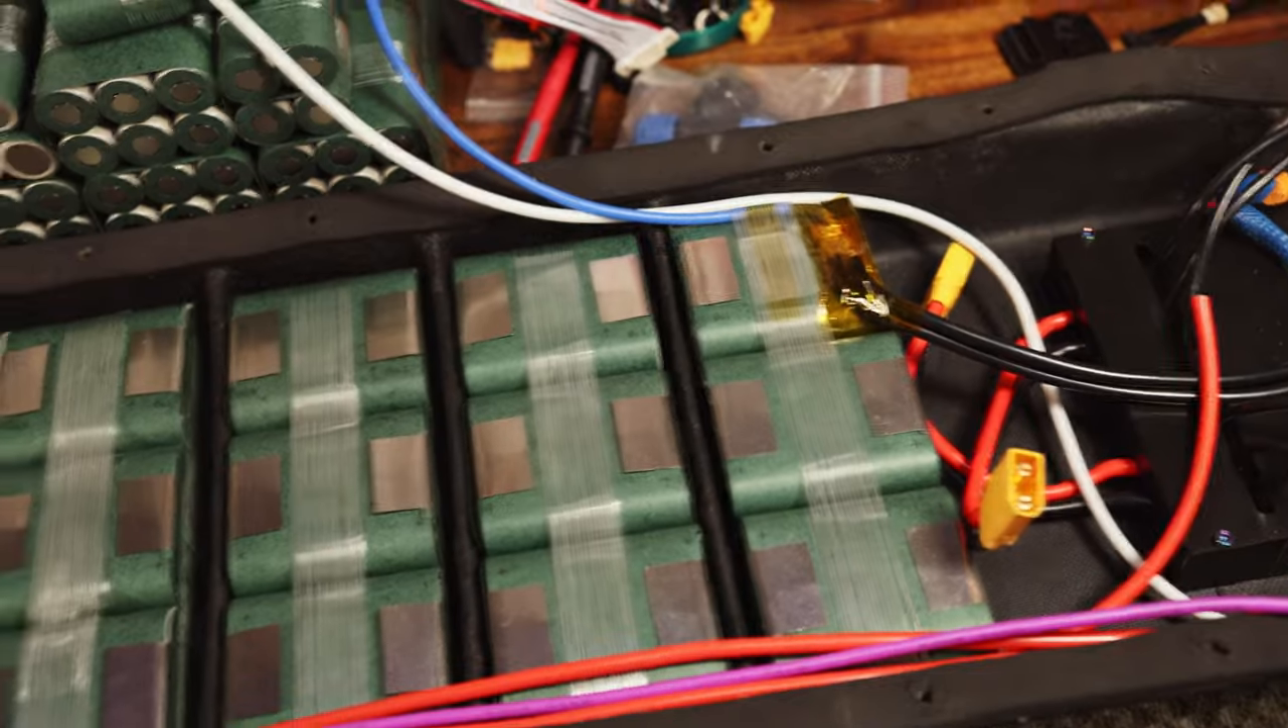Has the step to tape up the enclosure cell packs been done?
Yes.